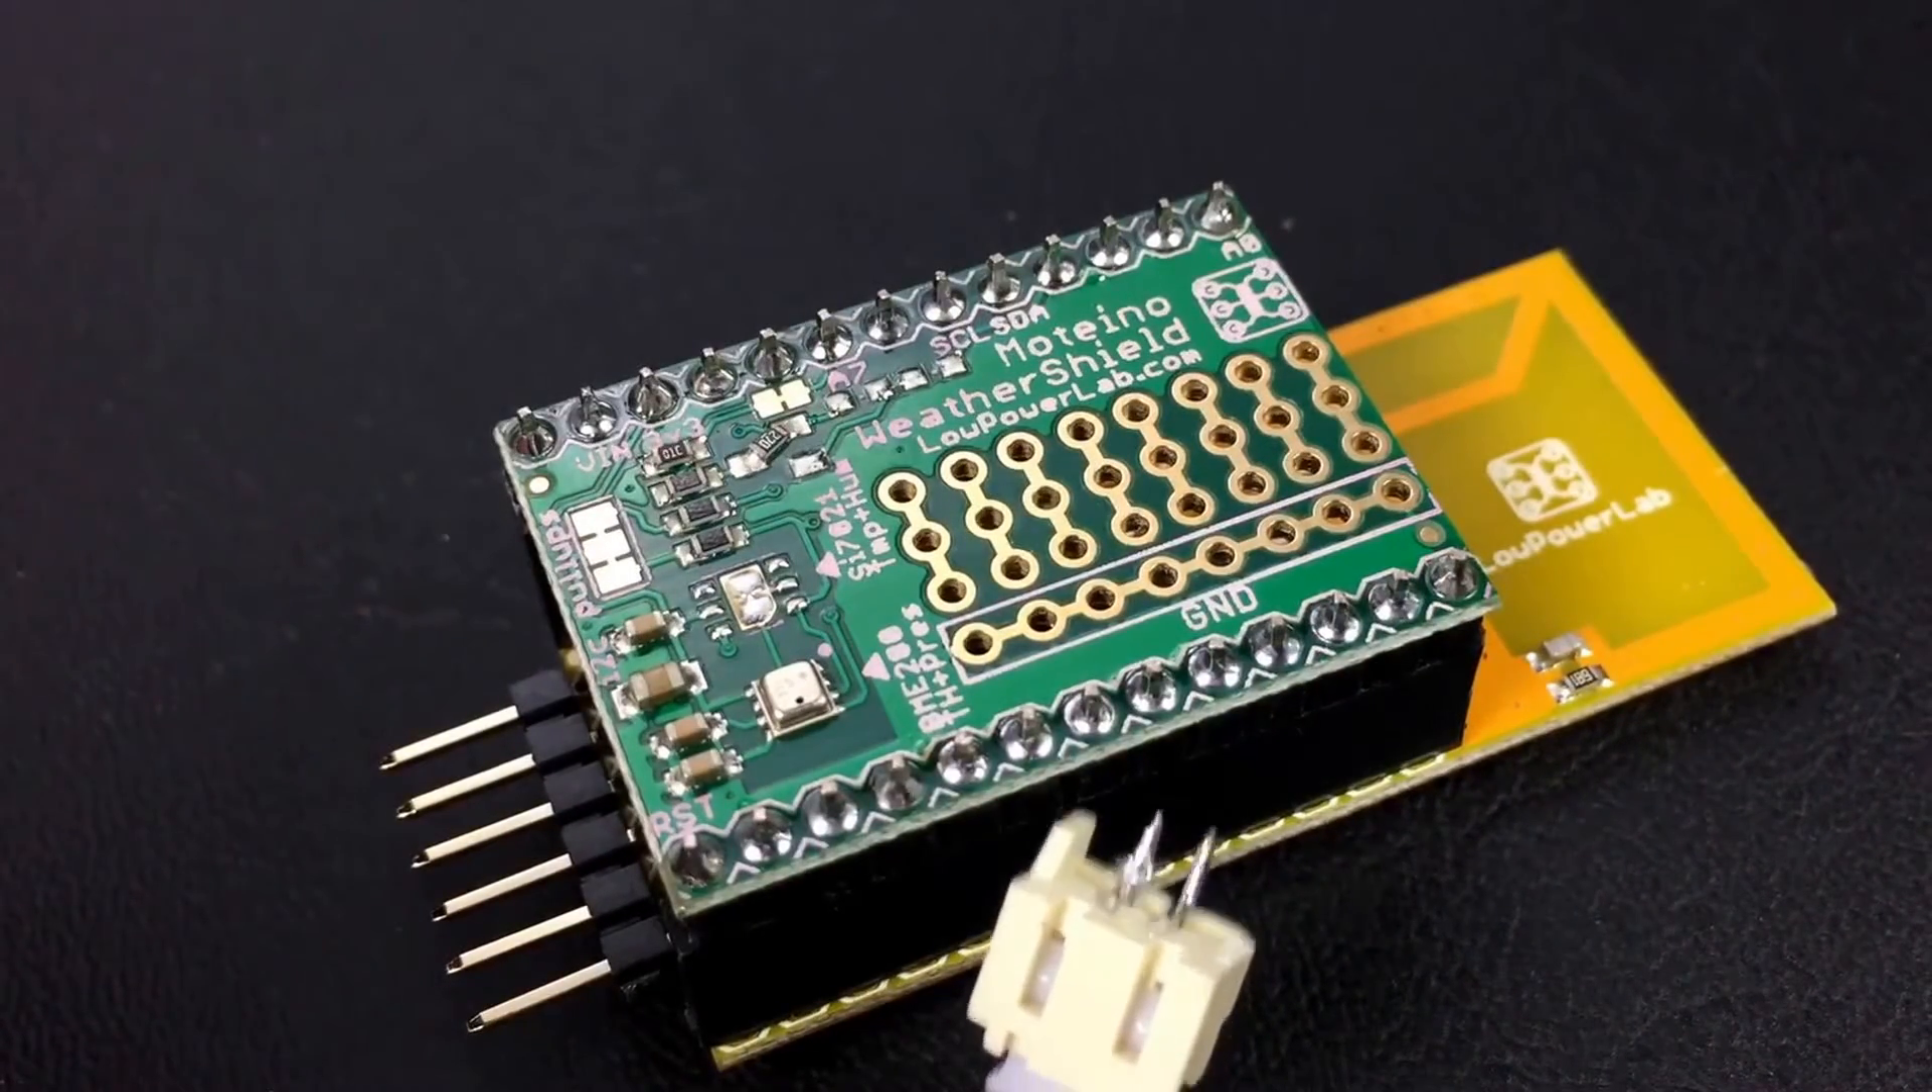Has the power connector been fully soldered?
No.